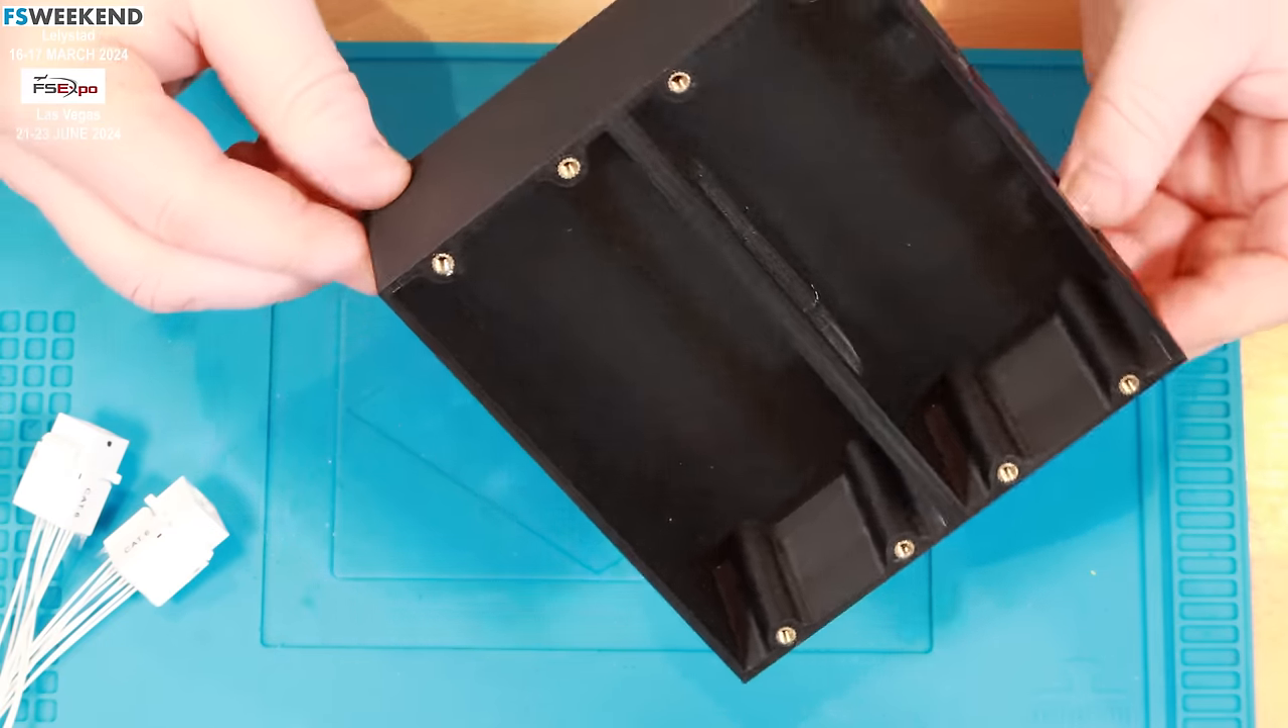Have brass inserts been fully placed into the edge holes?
Yes.